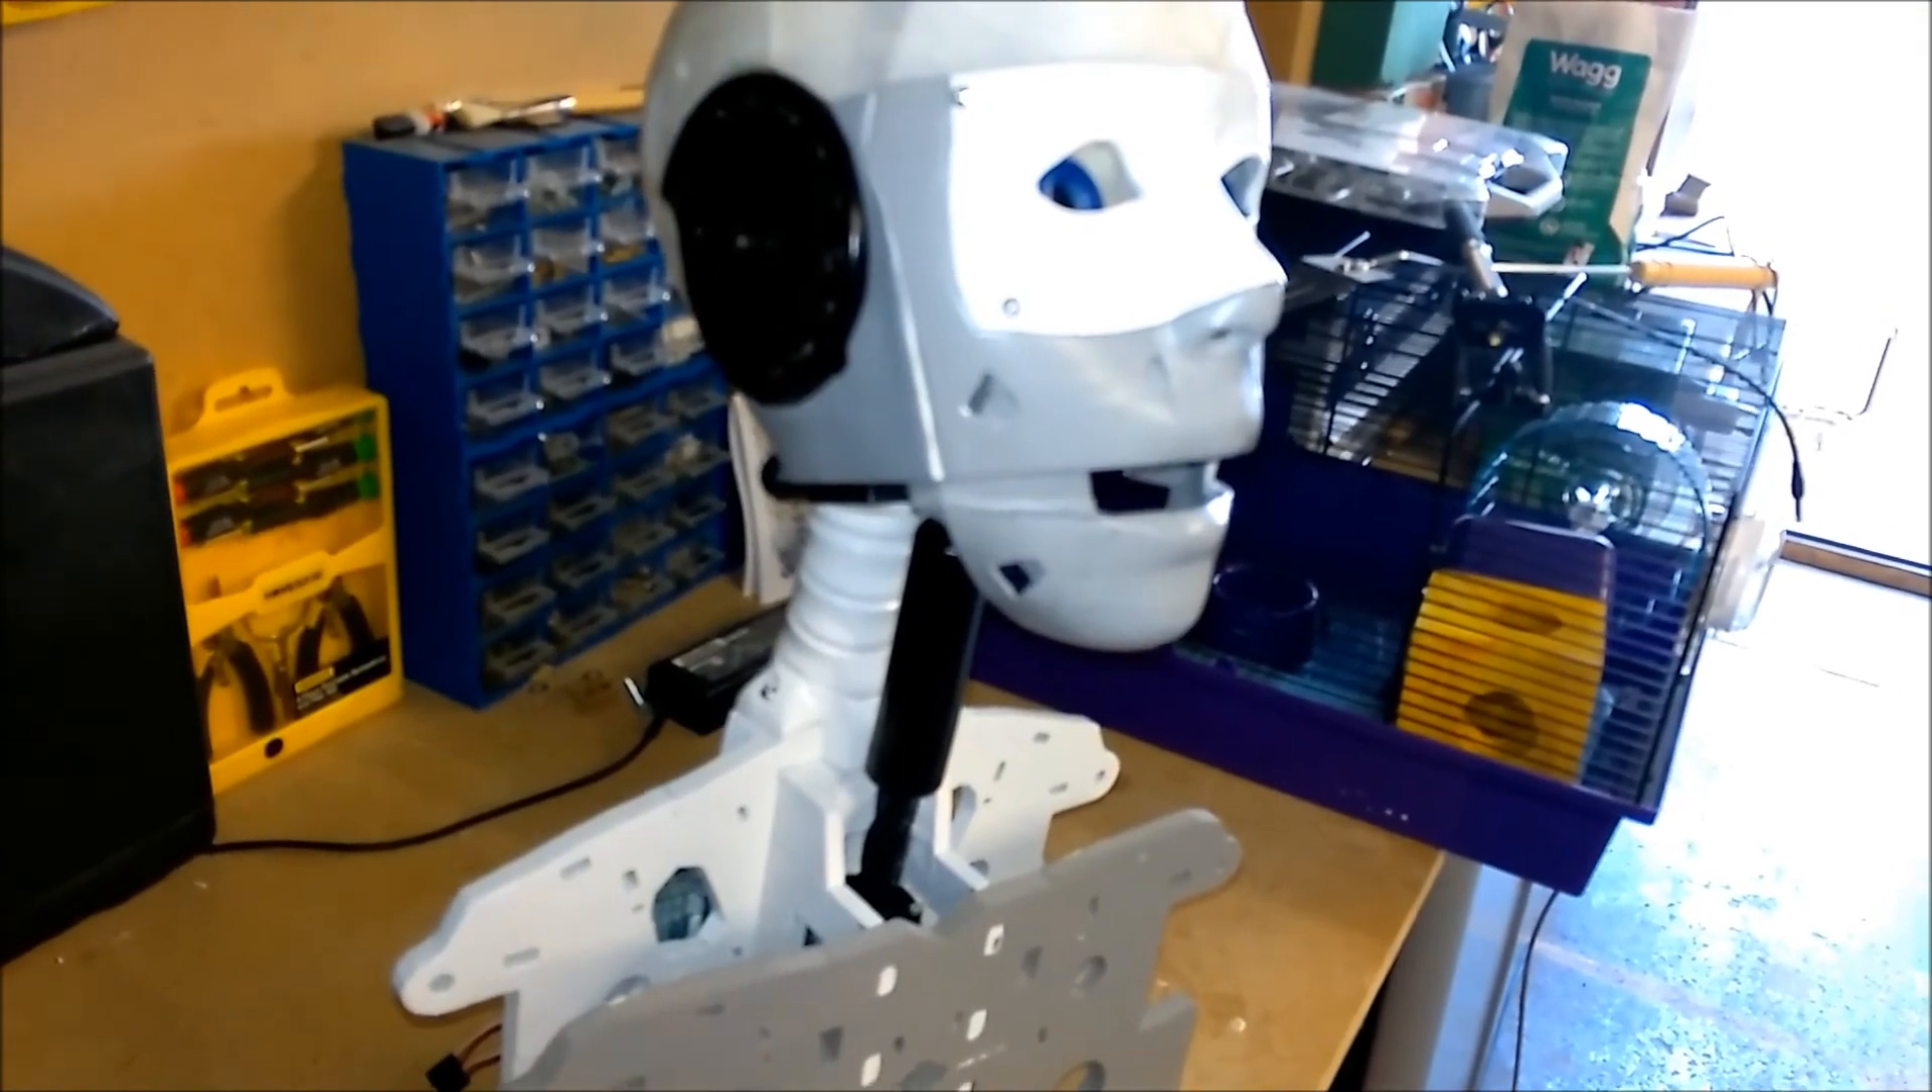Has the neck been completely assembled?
Yes.